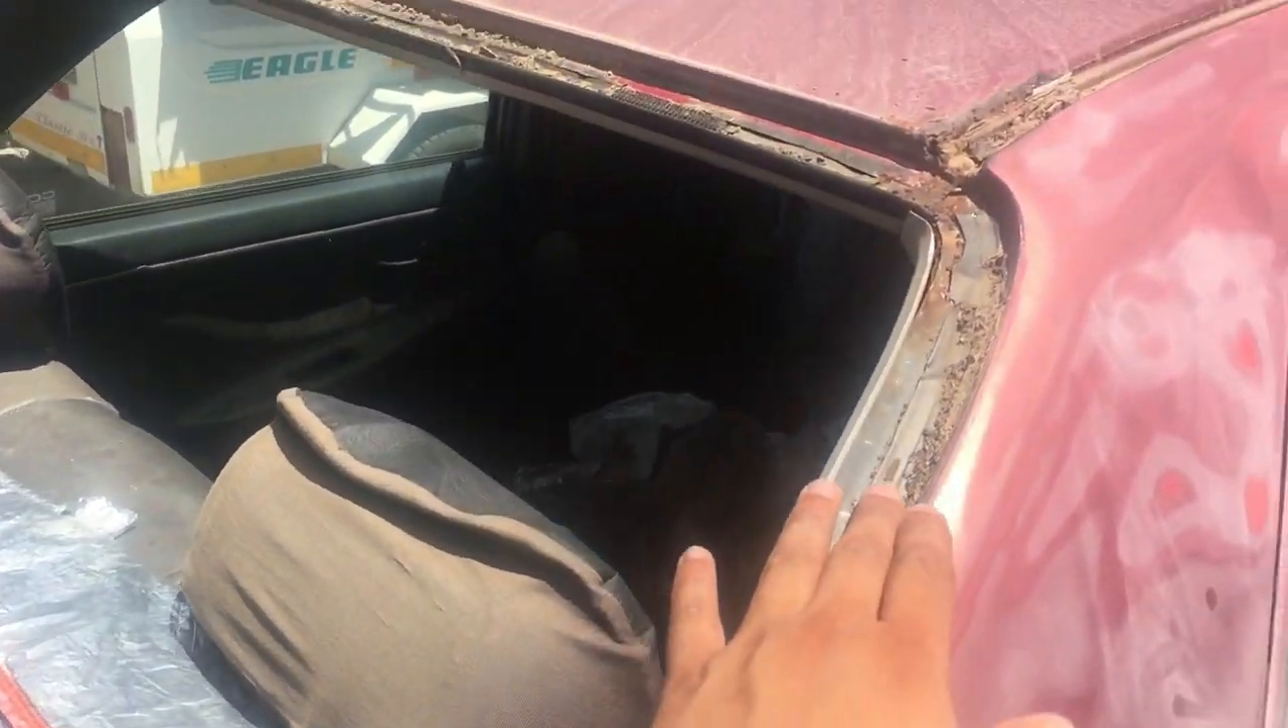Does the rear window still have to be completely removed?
No.